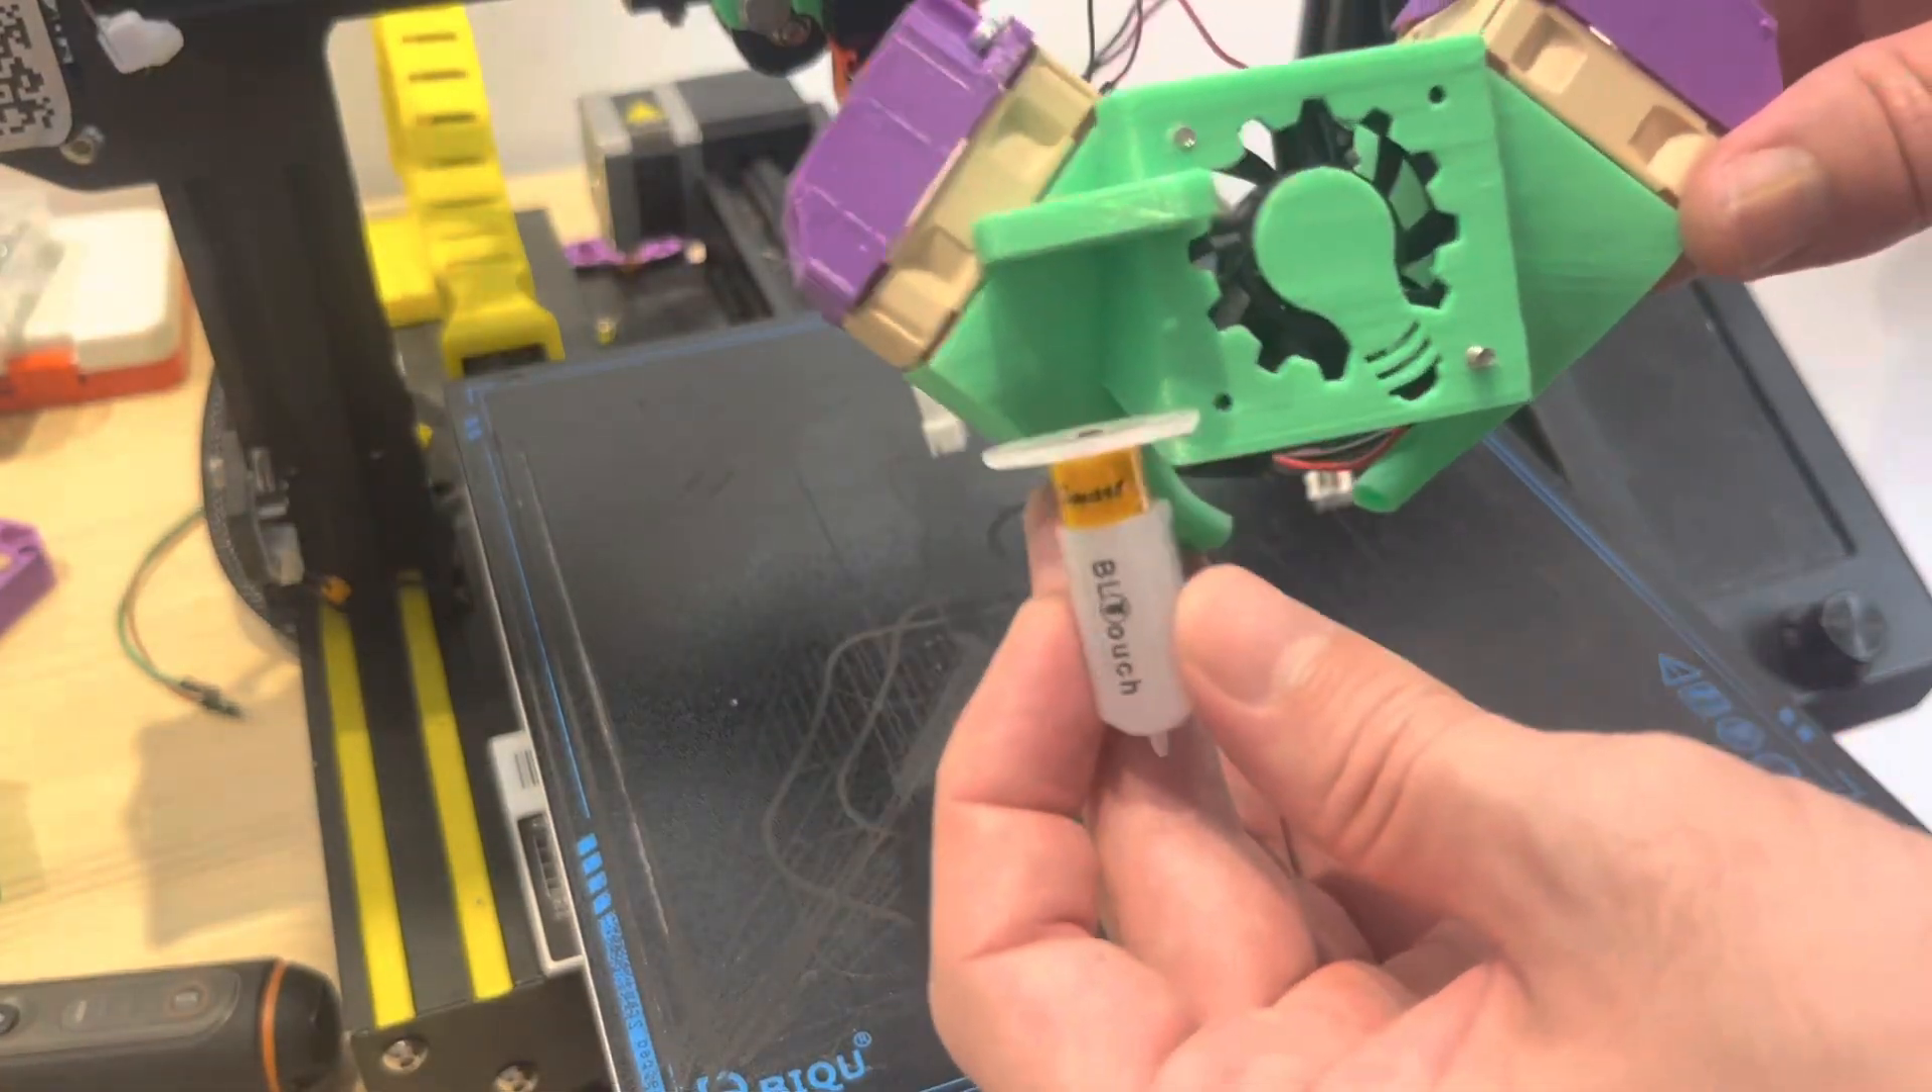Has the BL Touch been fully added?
No.